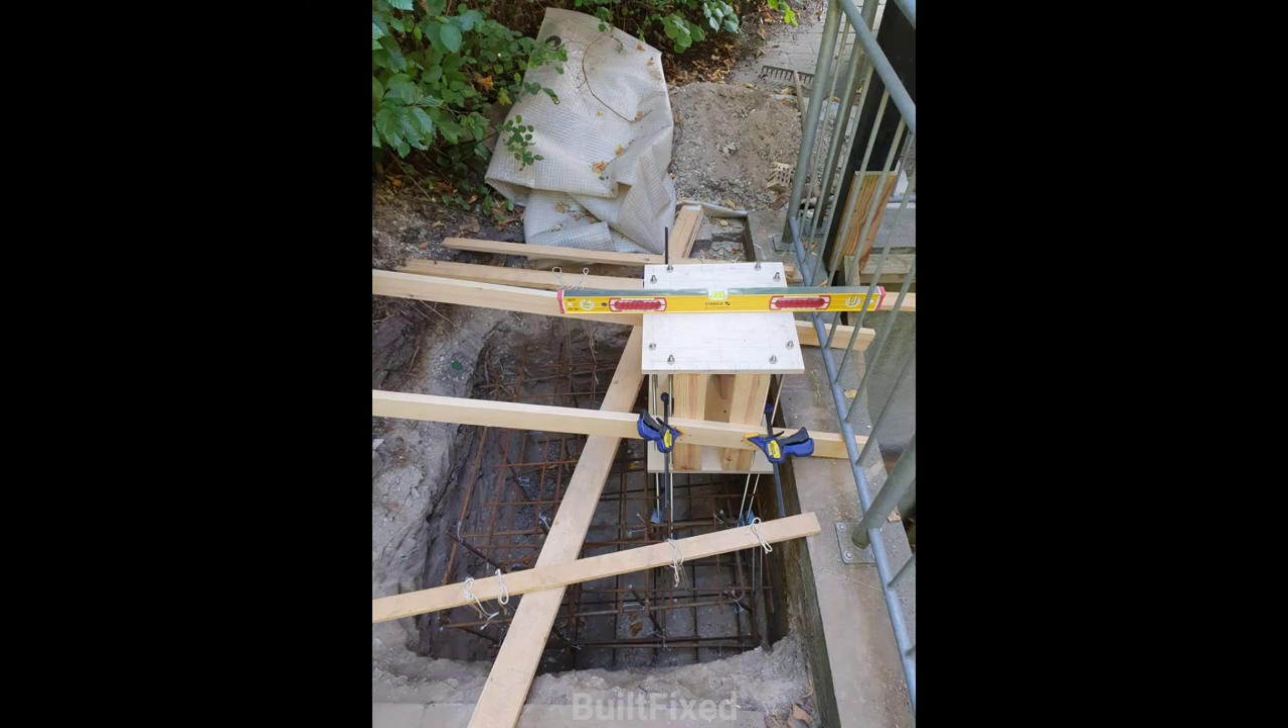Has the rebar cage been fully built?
Yes.